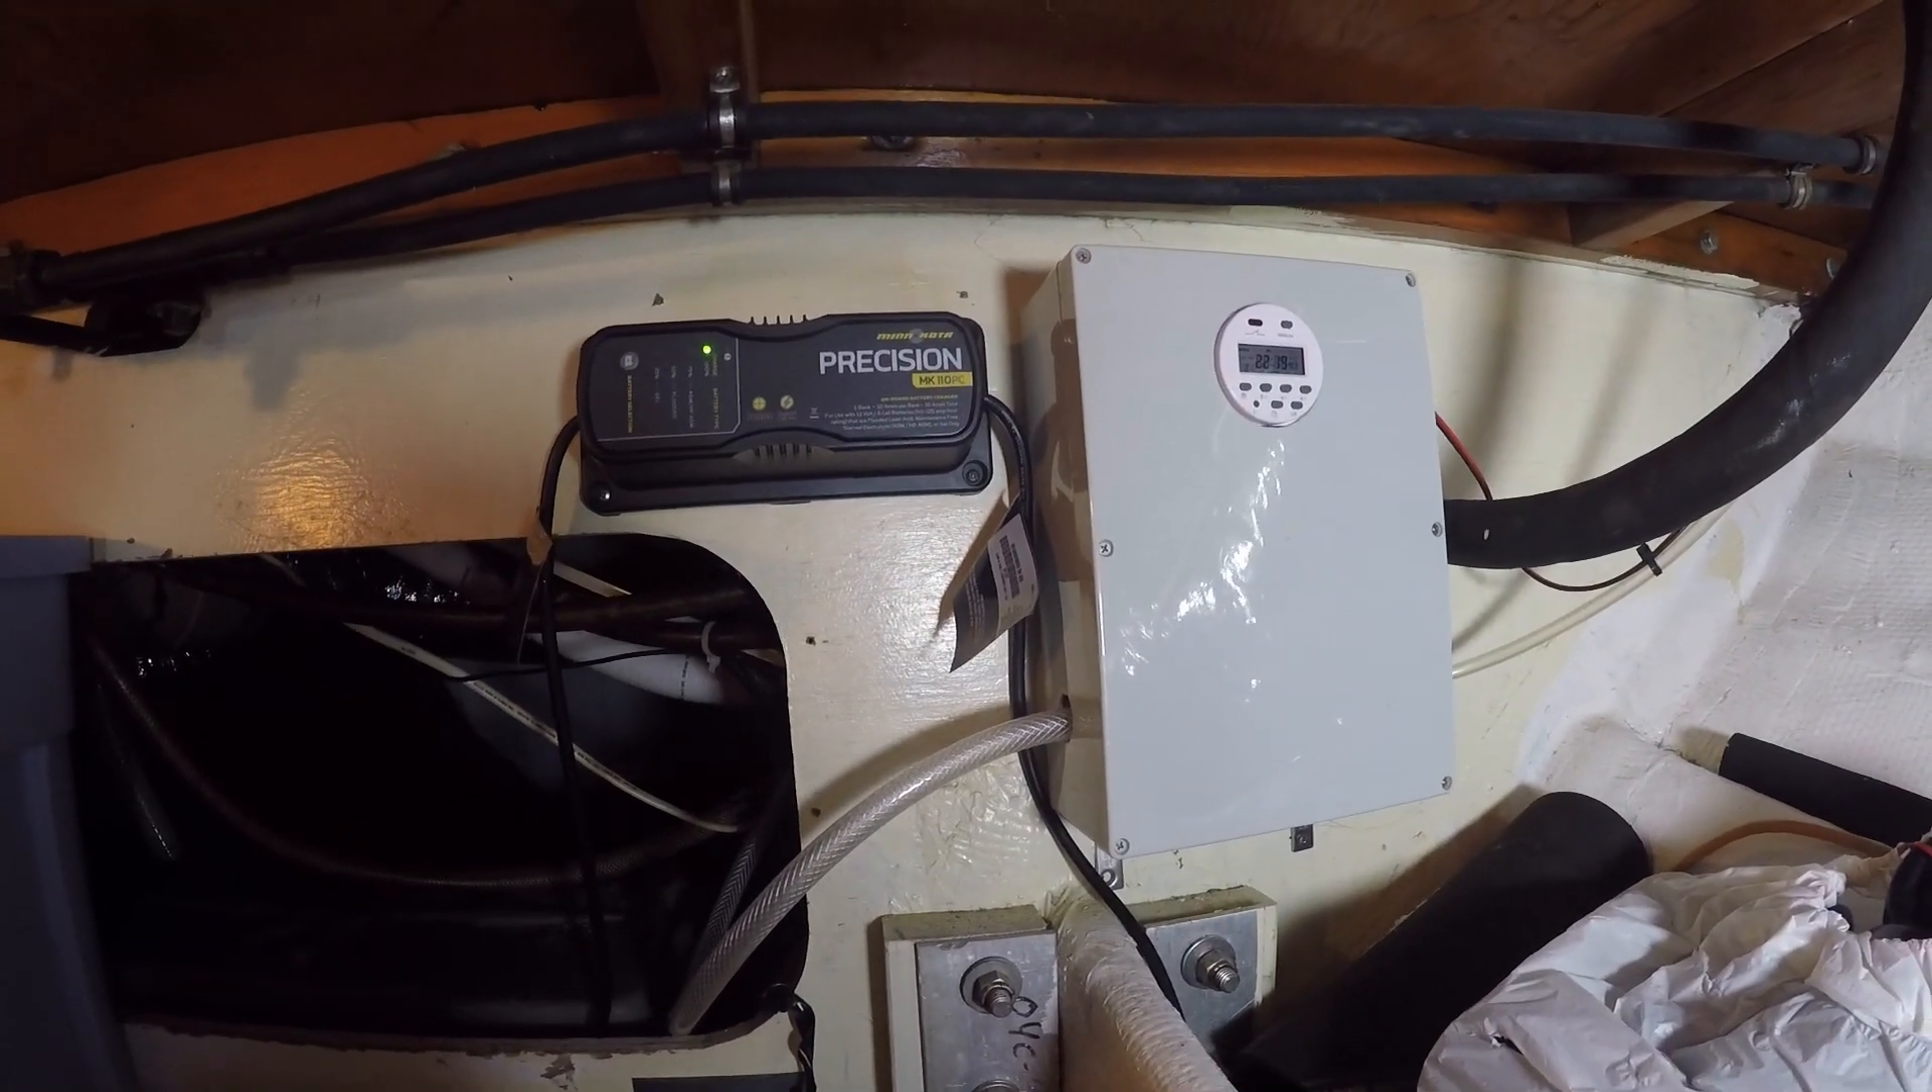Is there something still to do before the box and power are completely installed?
No.